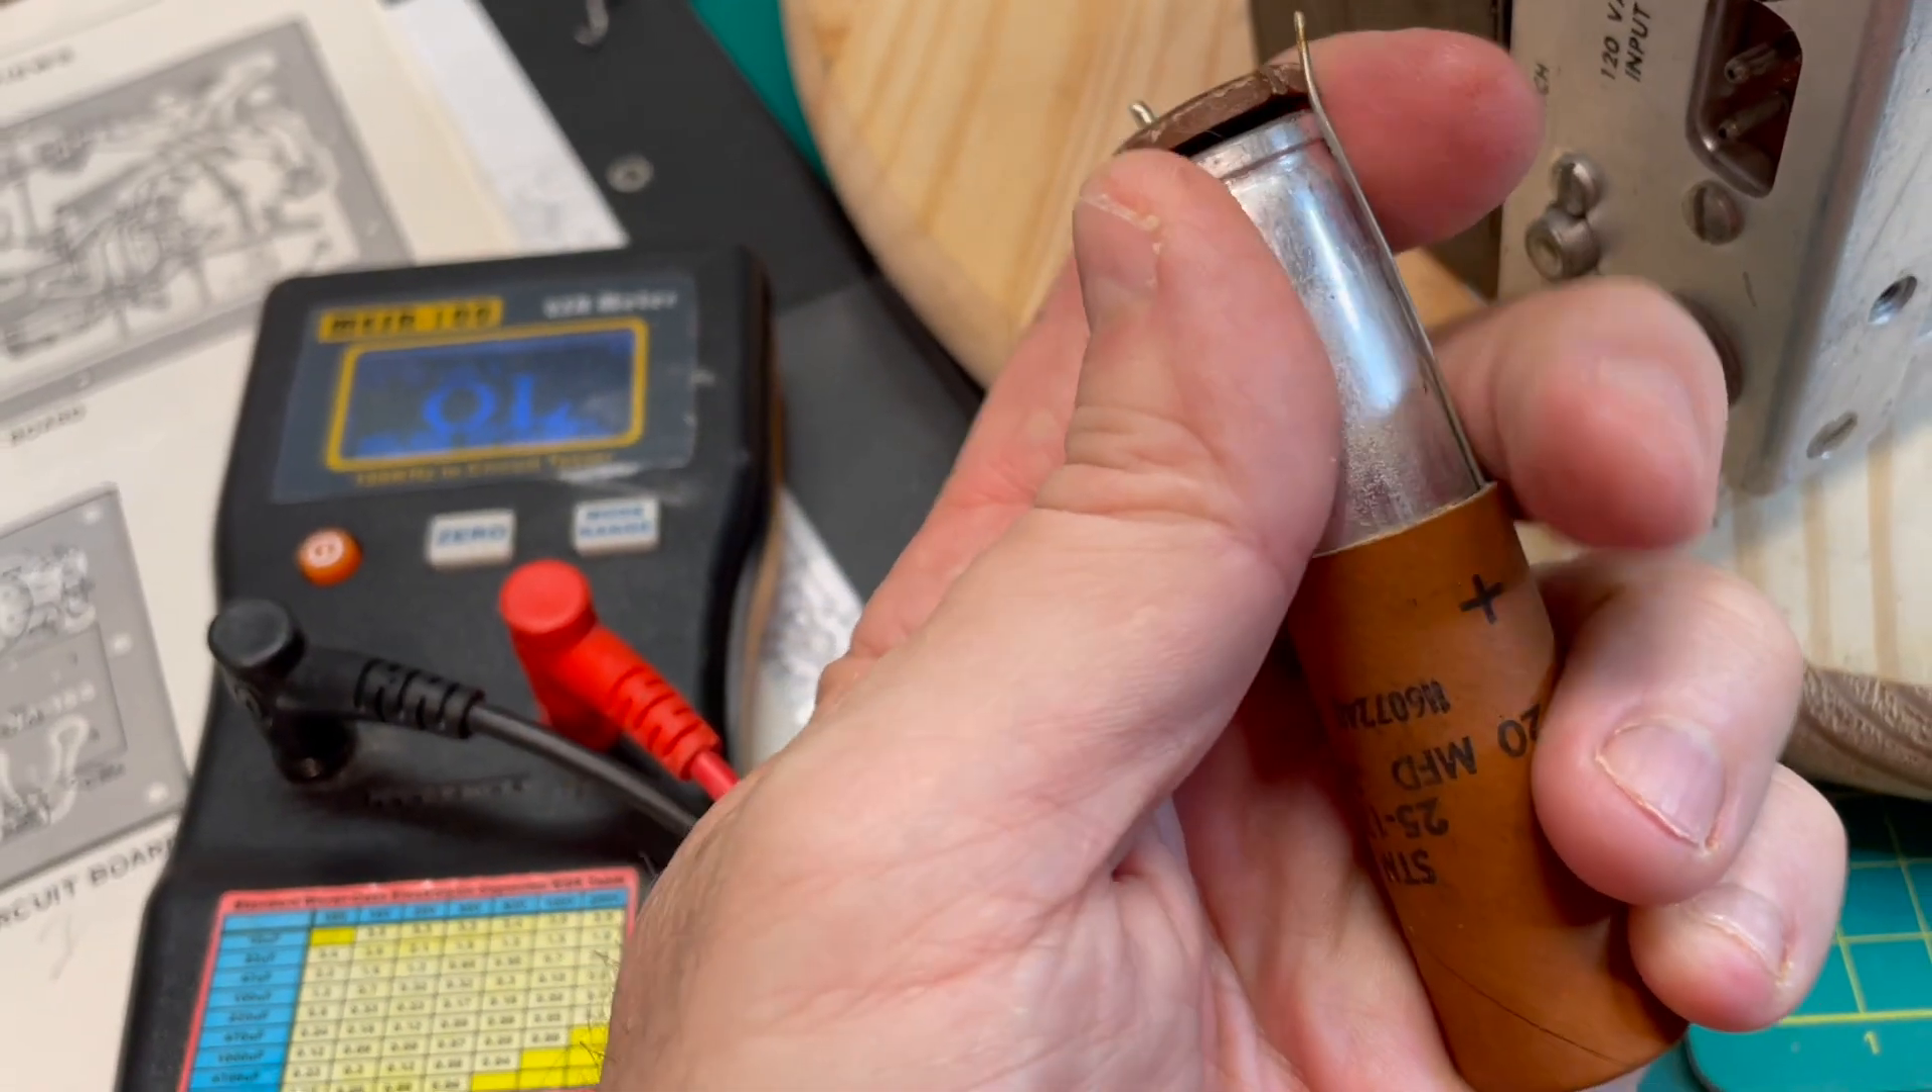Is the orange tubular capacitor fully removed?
Yes.